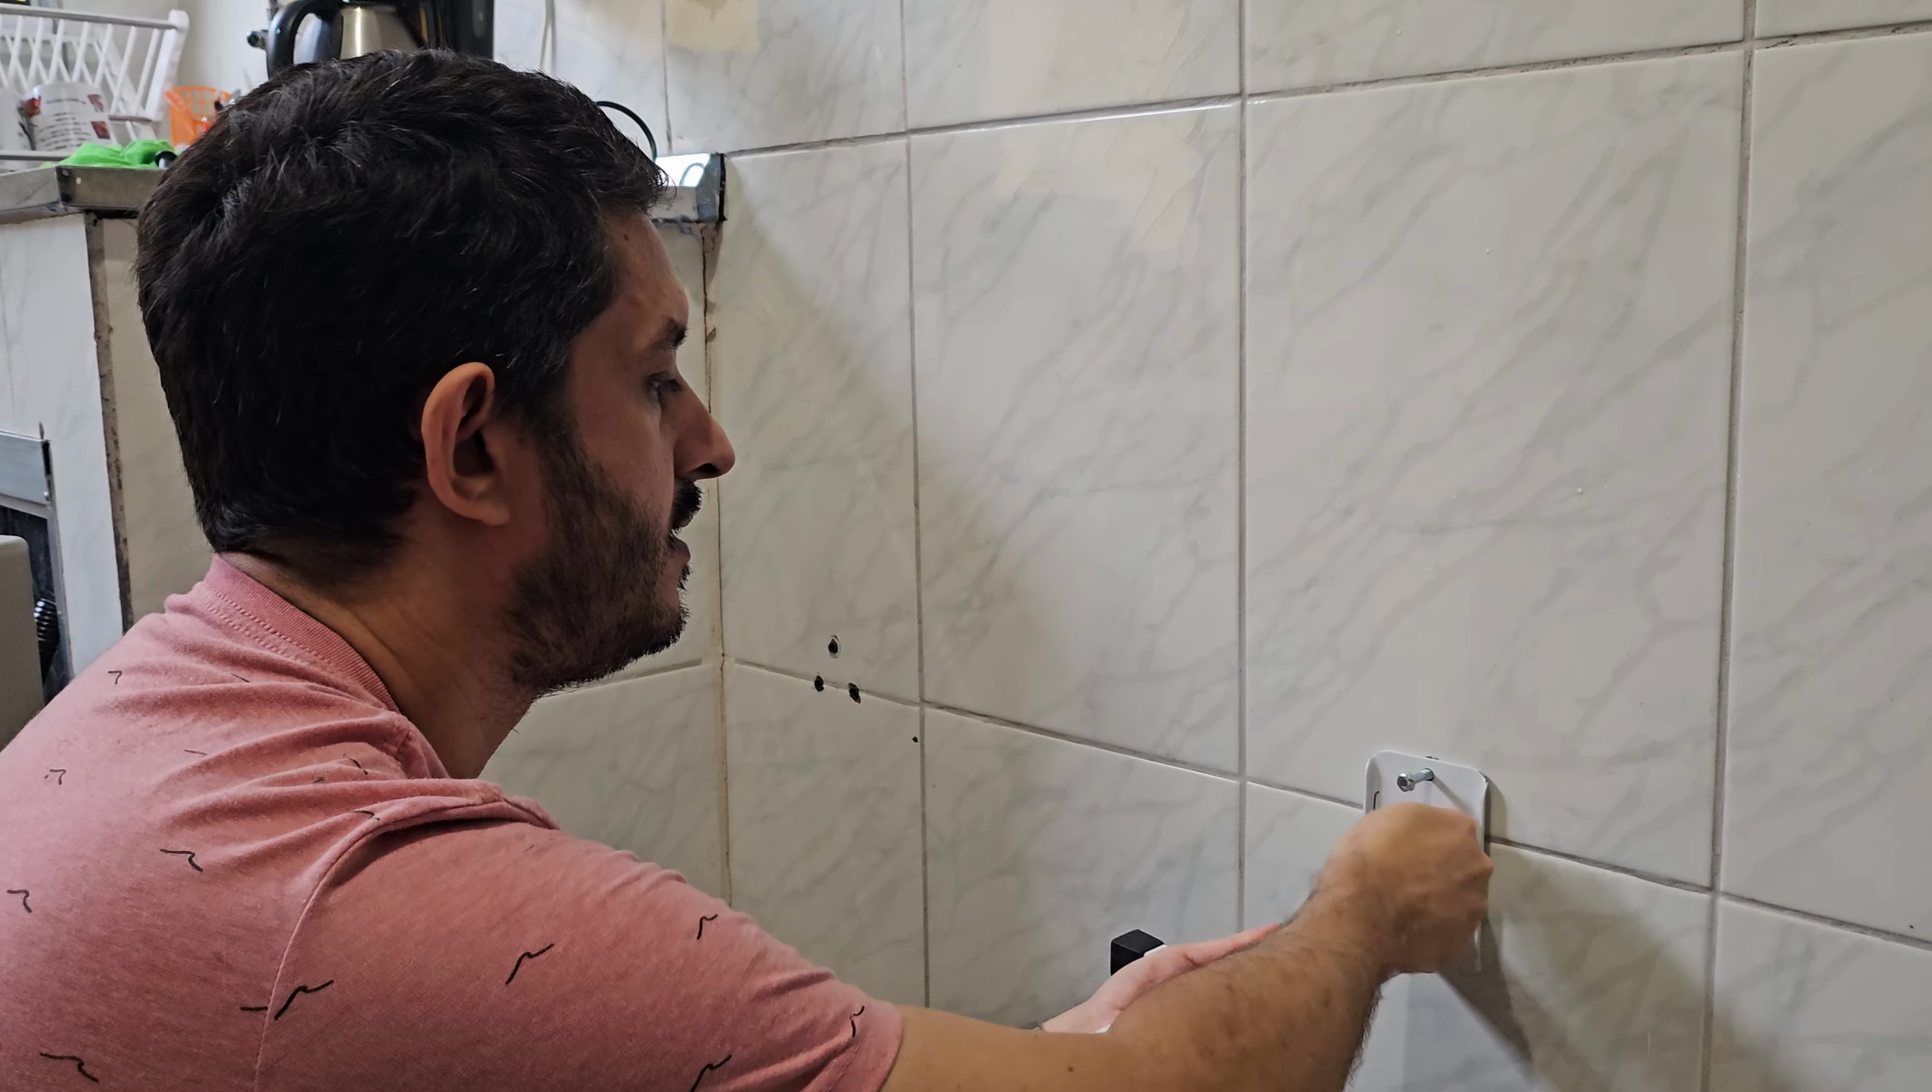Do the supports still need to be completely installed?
Yes.